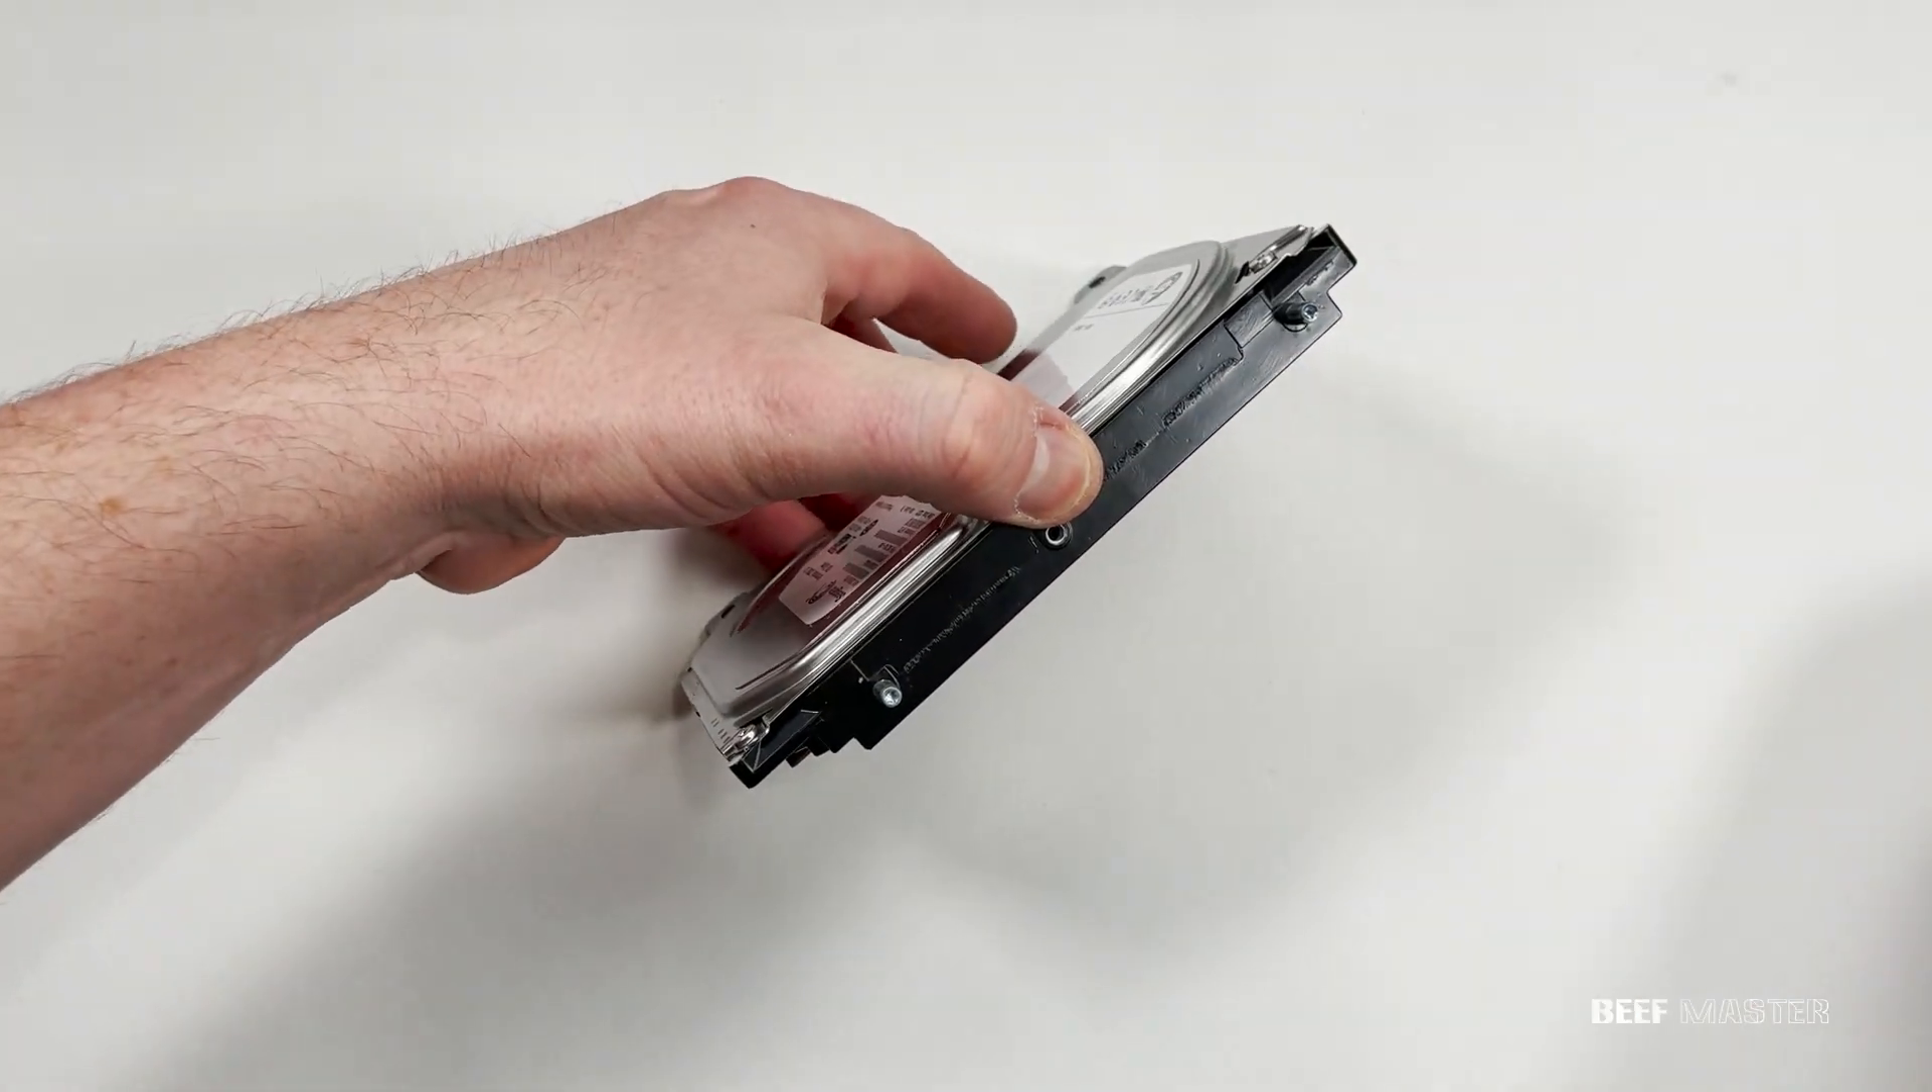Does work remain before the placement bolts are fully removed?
Yes.